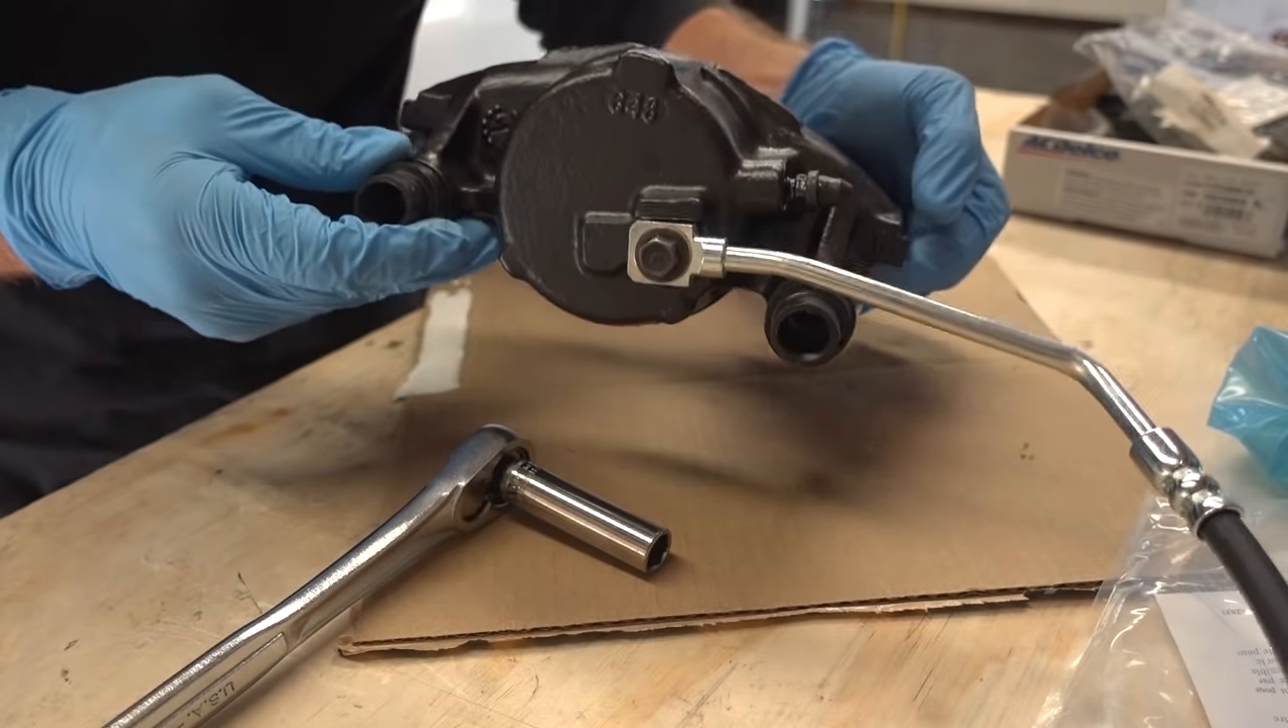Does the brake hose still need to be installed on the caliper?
No.